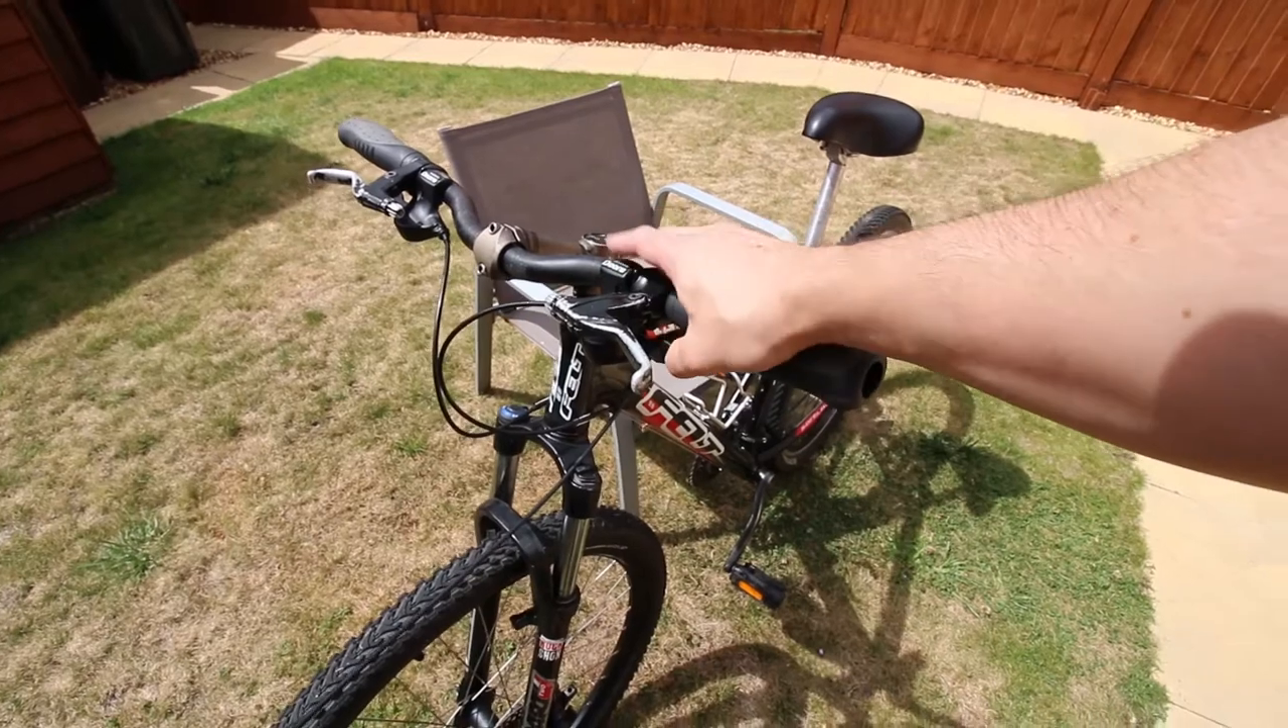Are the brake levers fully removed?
No.